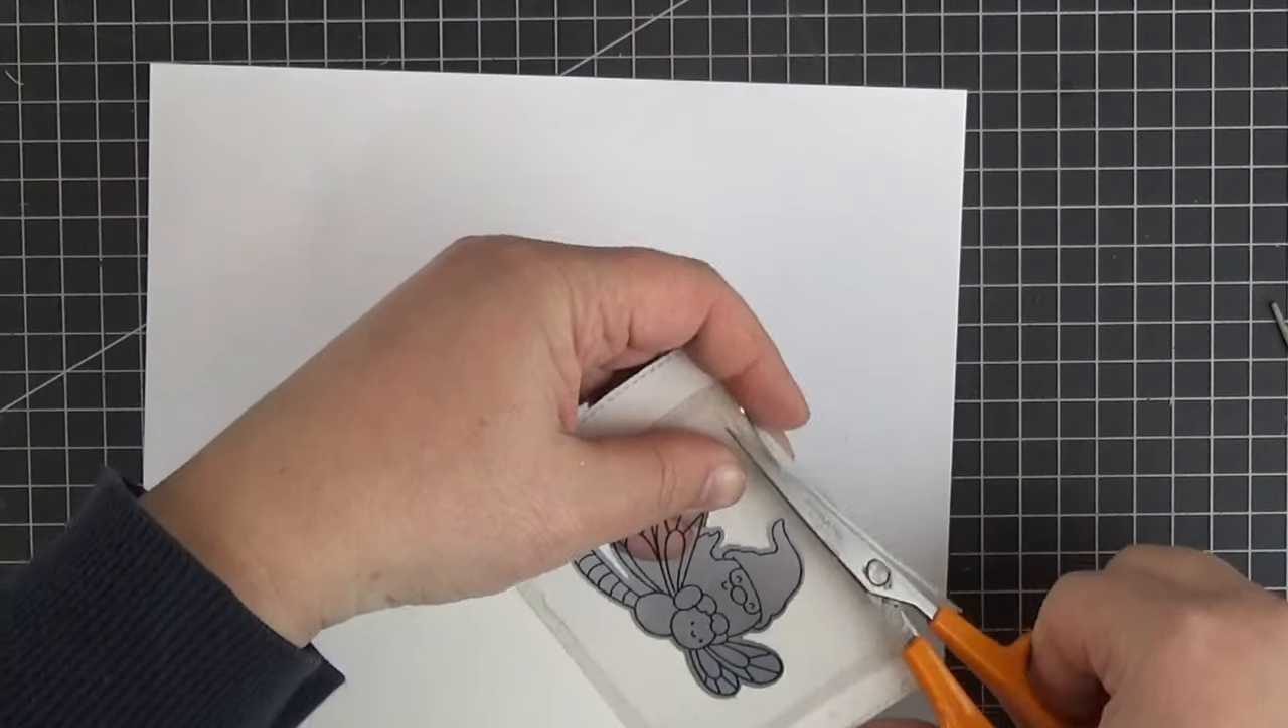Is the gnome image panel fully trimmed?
No.